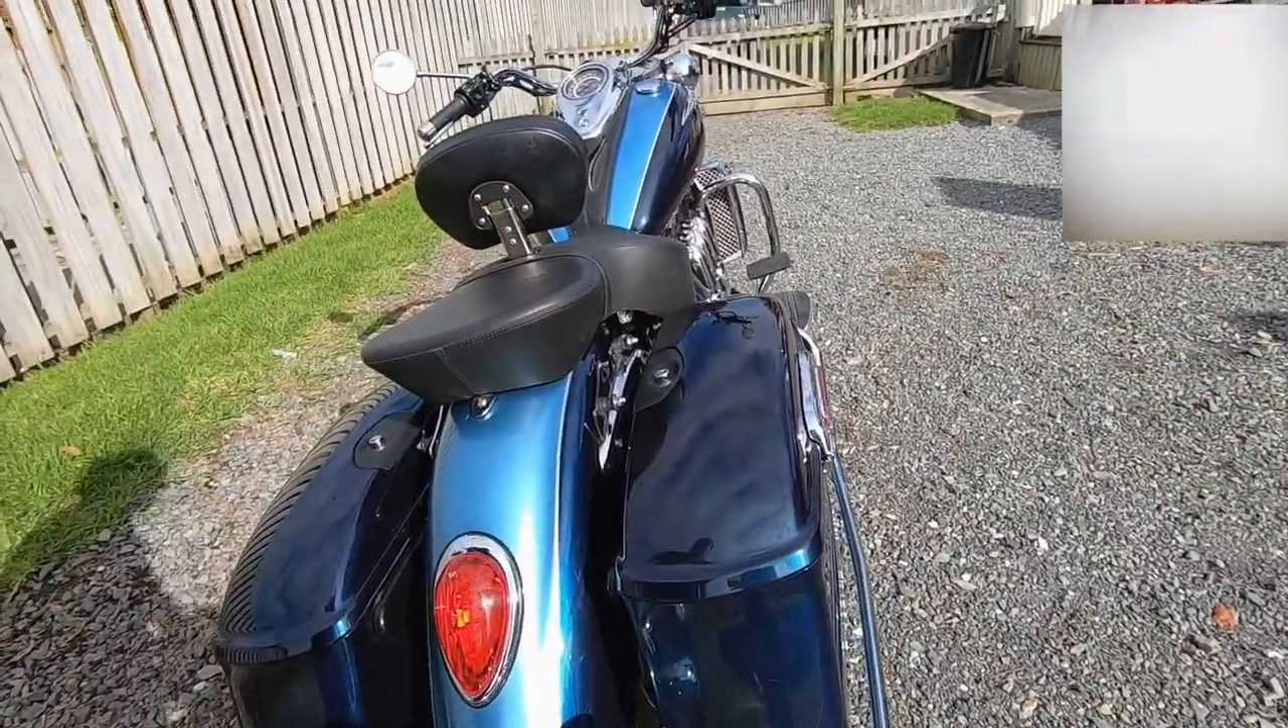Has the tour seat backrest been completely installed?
Yes.